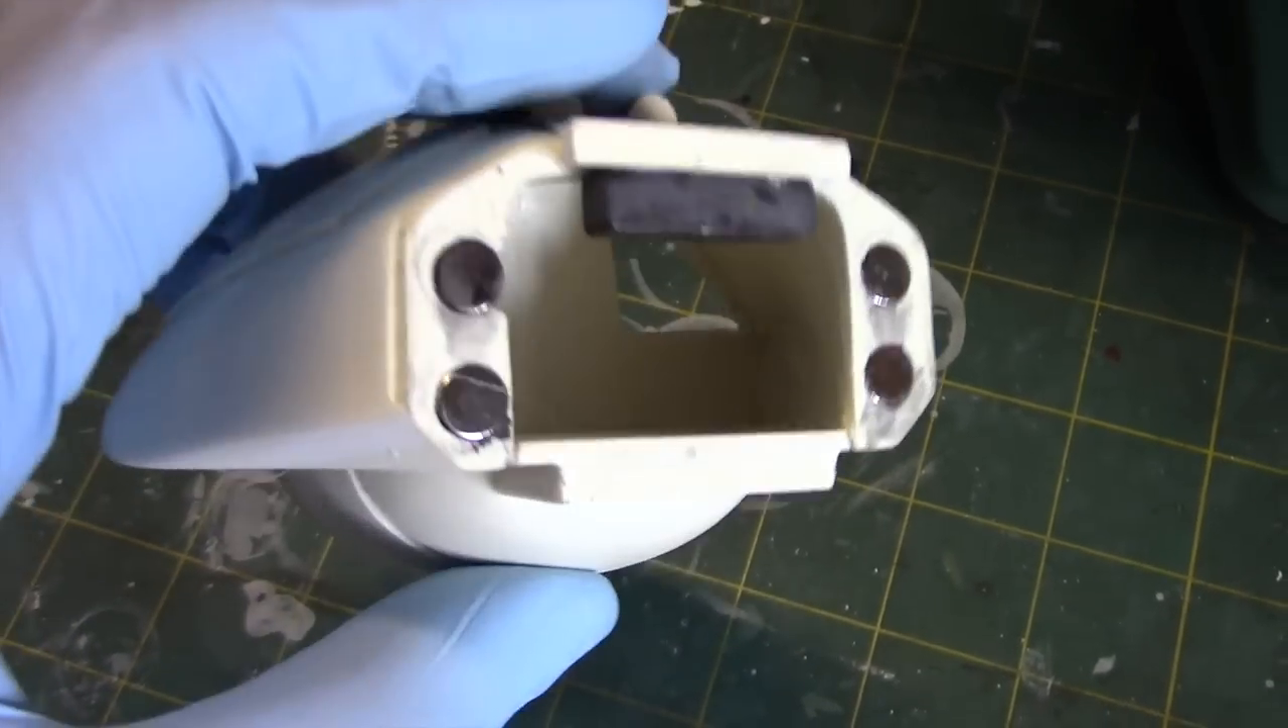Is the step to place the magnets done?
Yes.